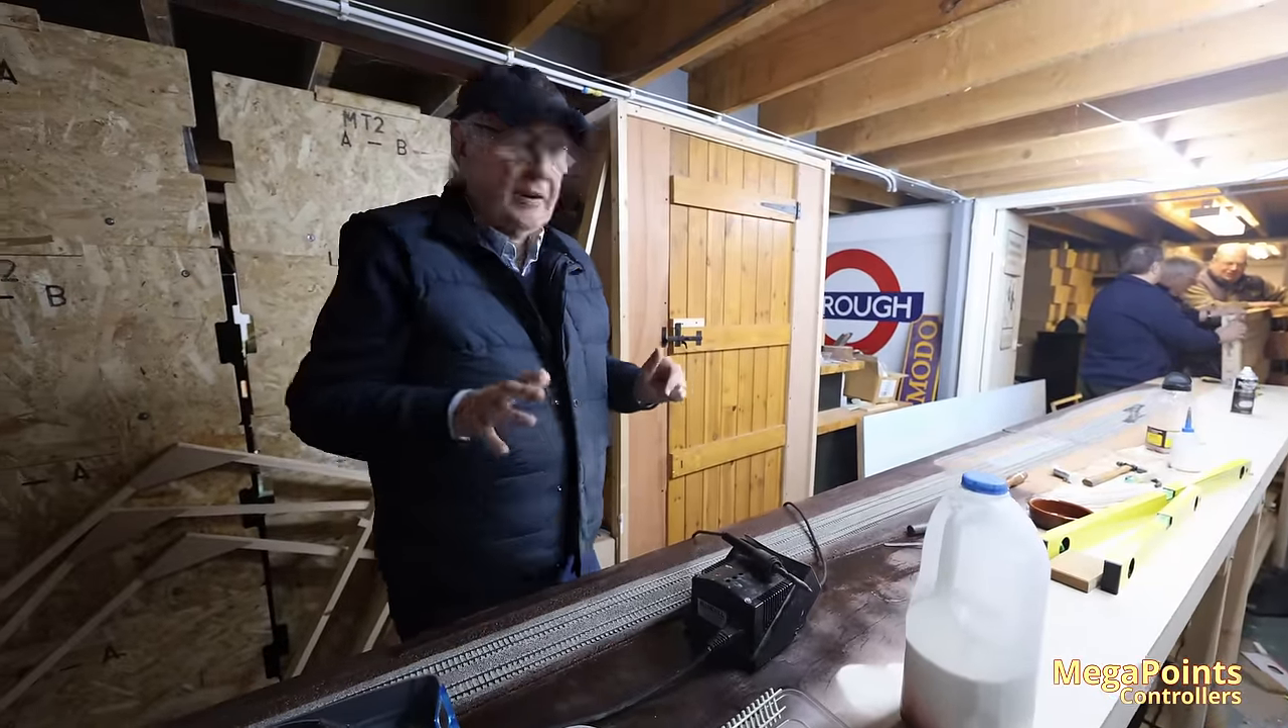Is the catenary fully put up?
No.